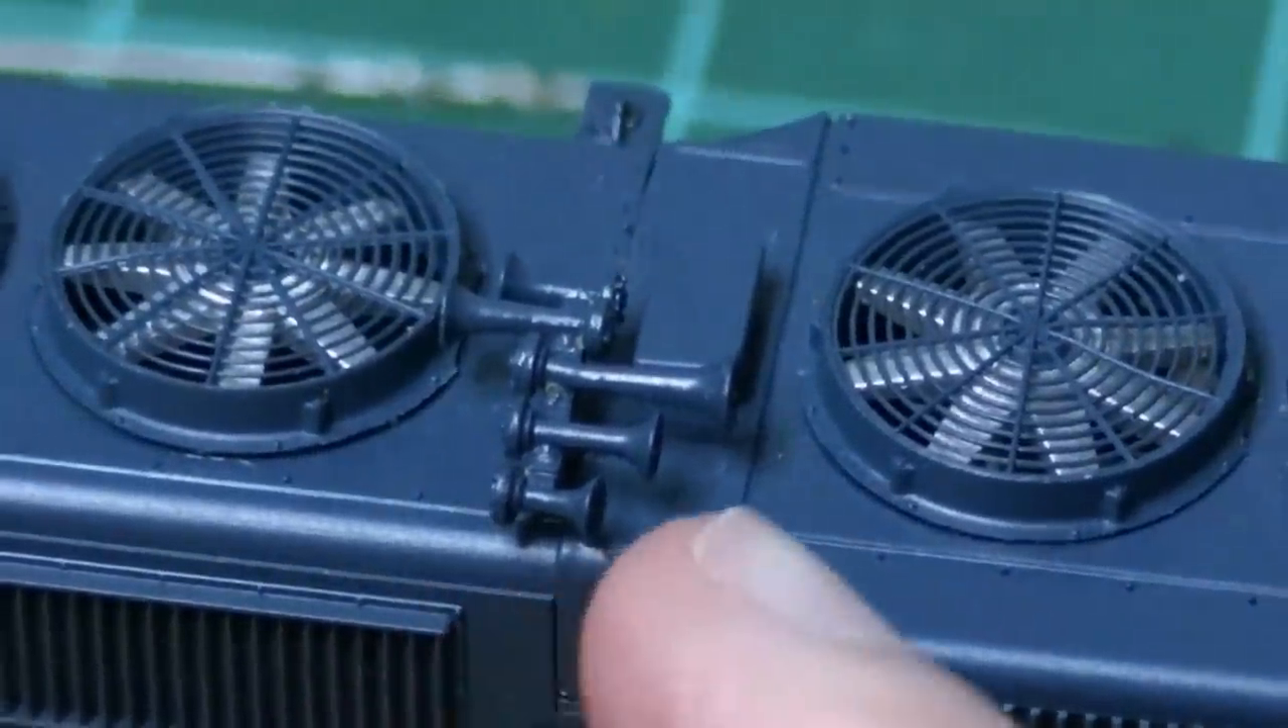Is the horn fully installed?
Yes.